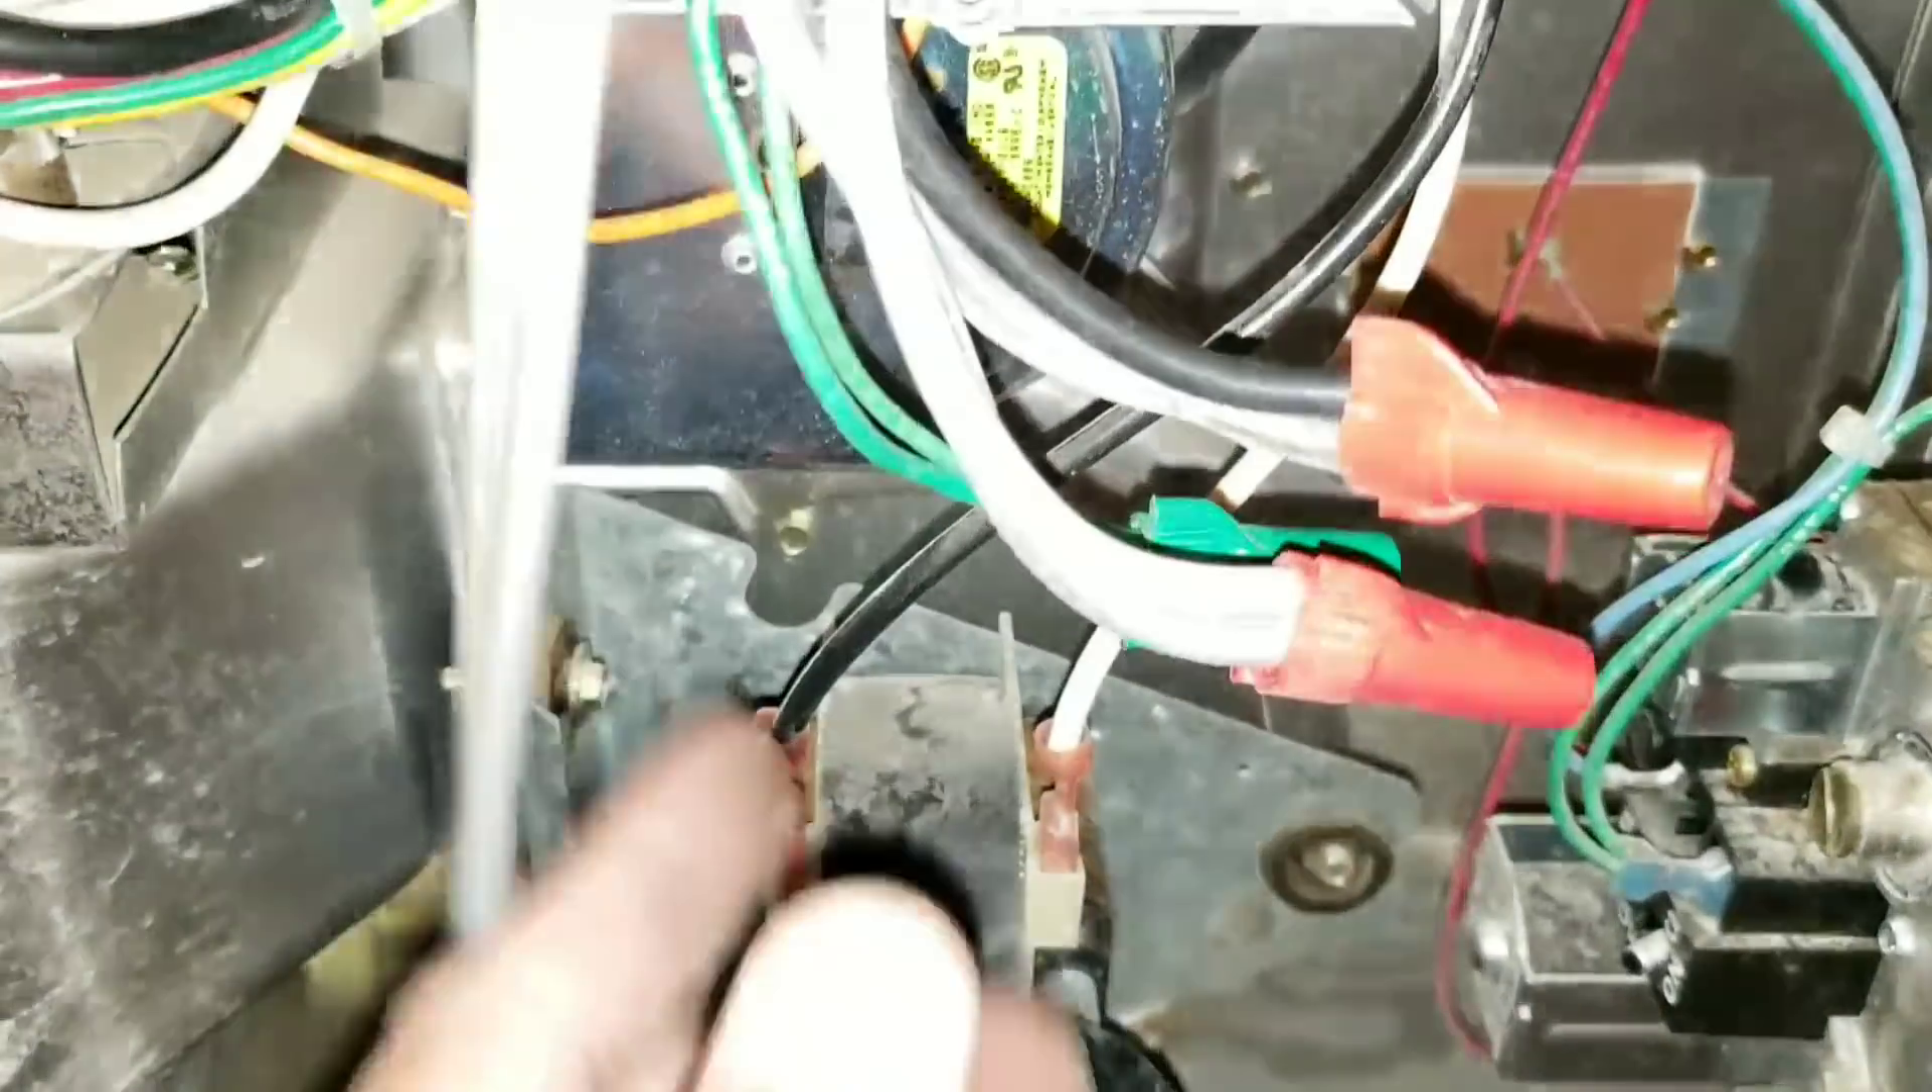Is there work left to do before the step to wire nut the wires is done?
No.